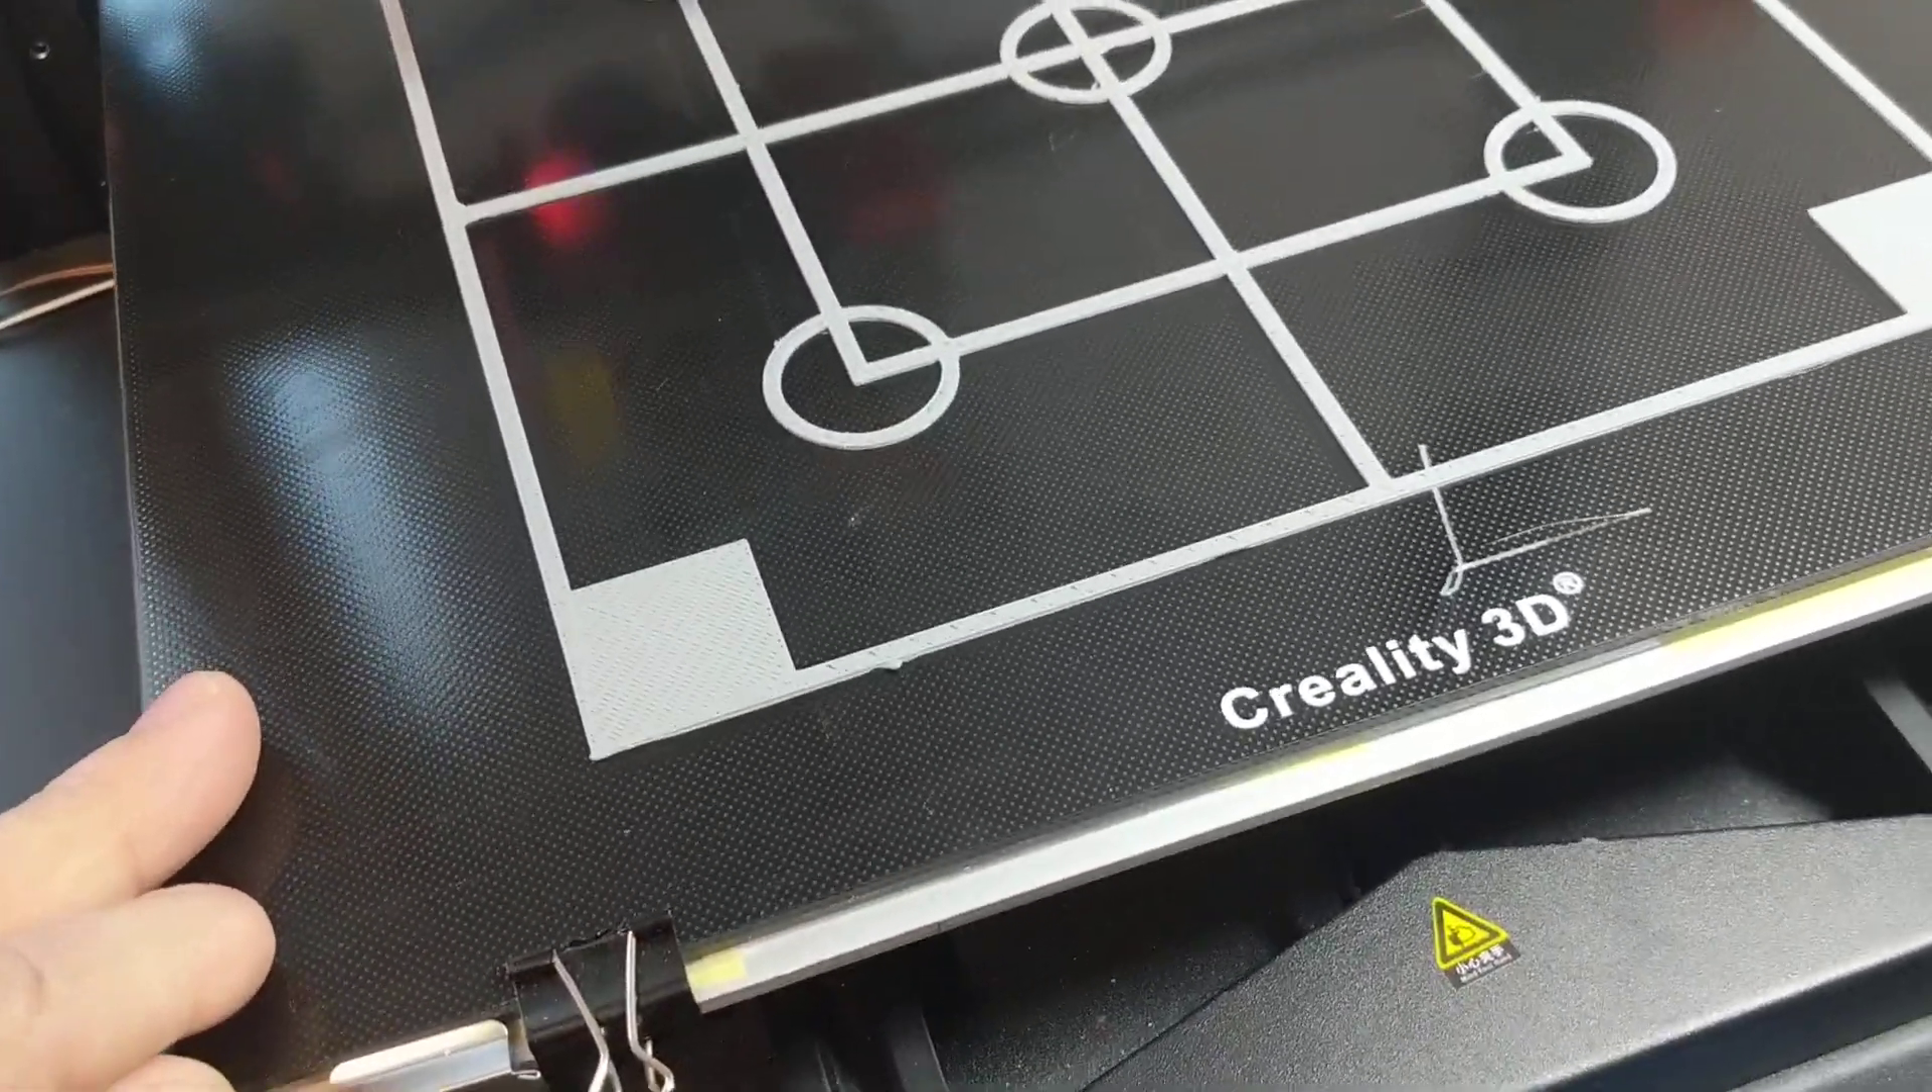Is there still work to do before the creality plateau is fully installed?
No.